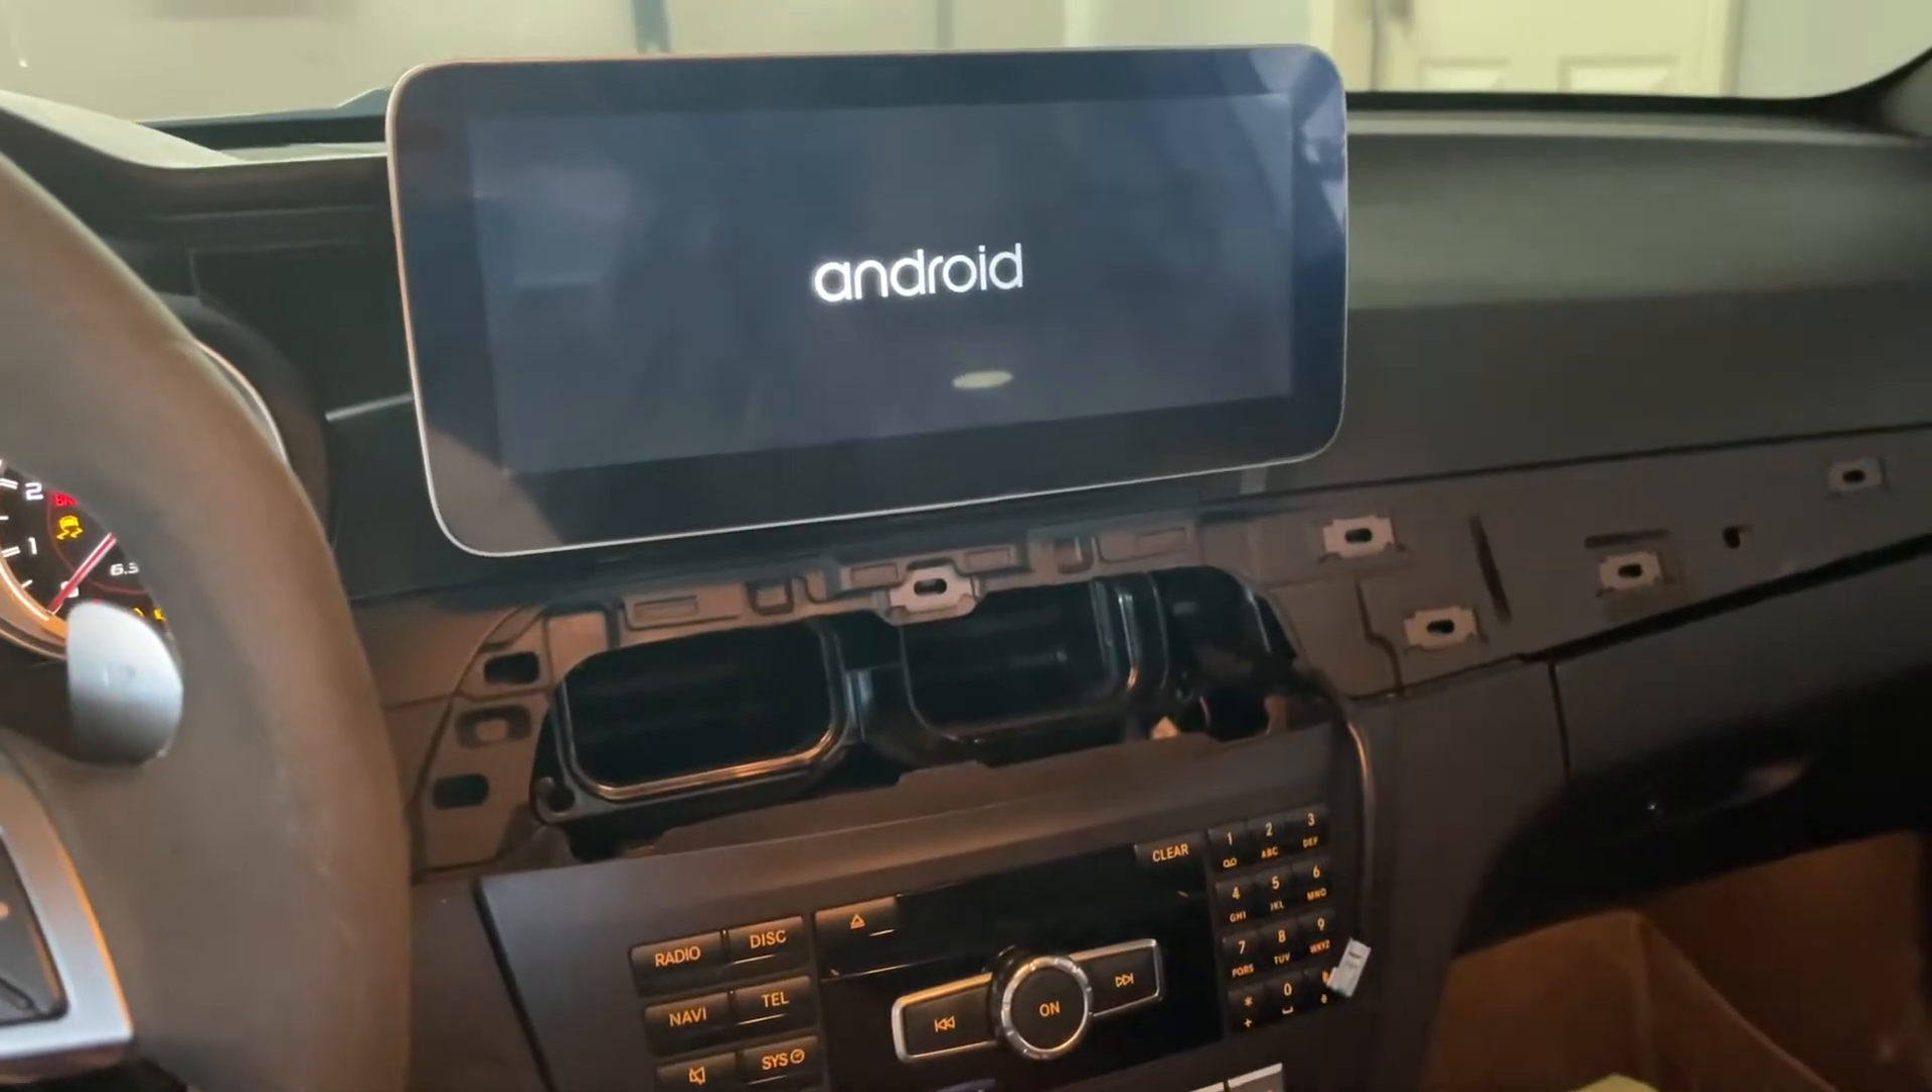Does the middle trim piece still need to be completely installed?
Yes.